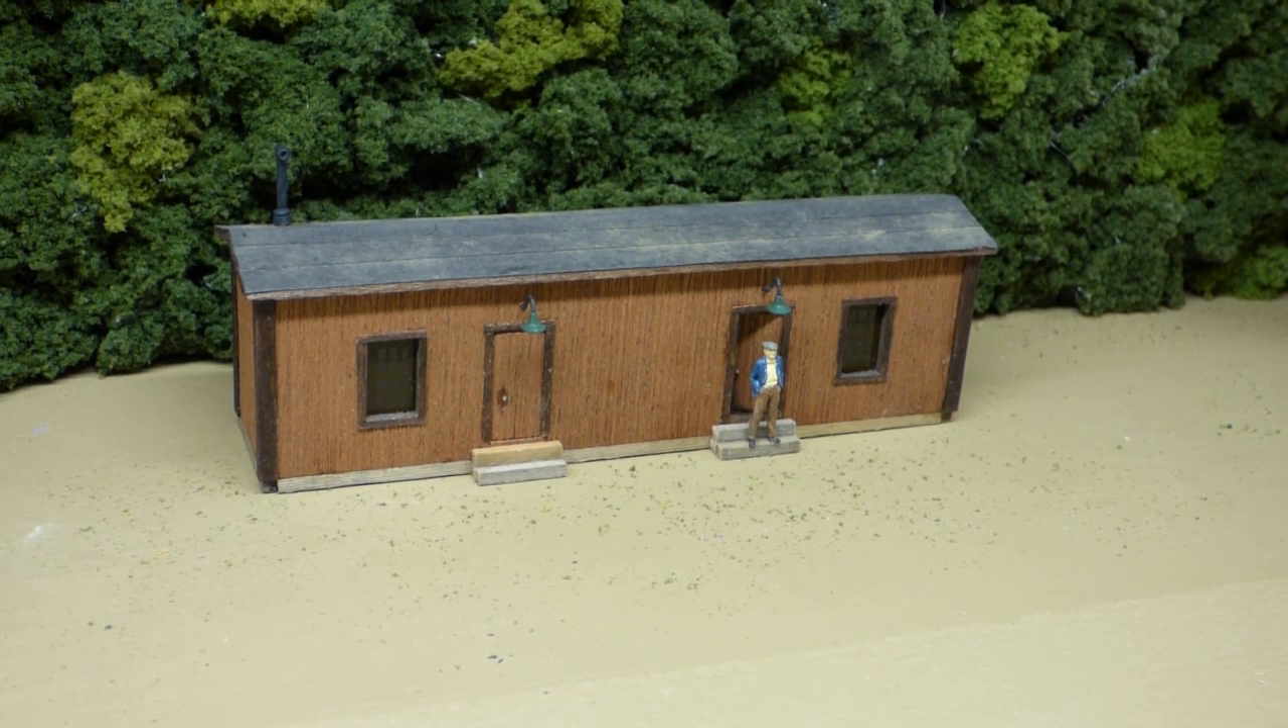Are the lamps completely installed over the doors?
Yes.